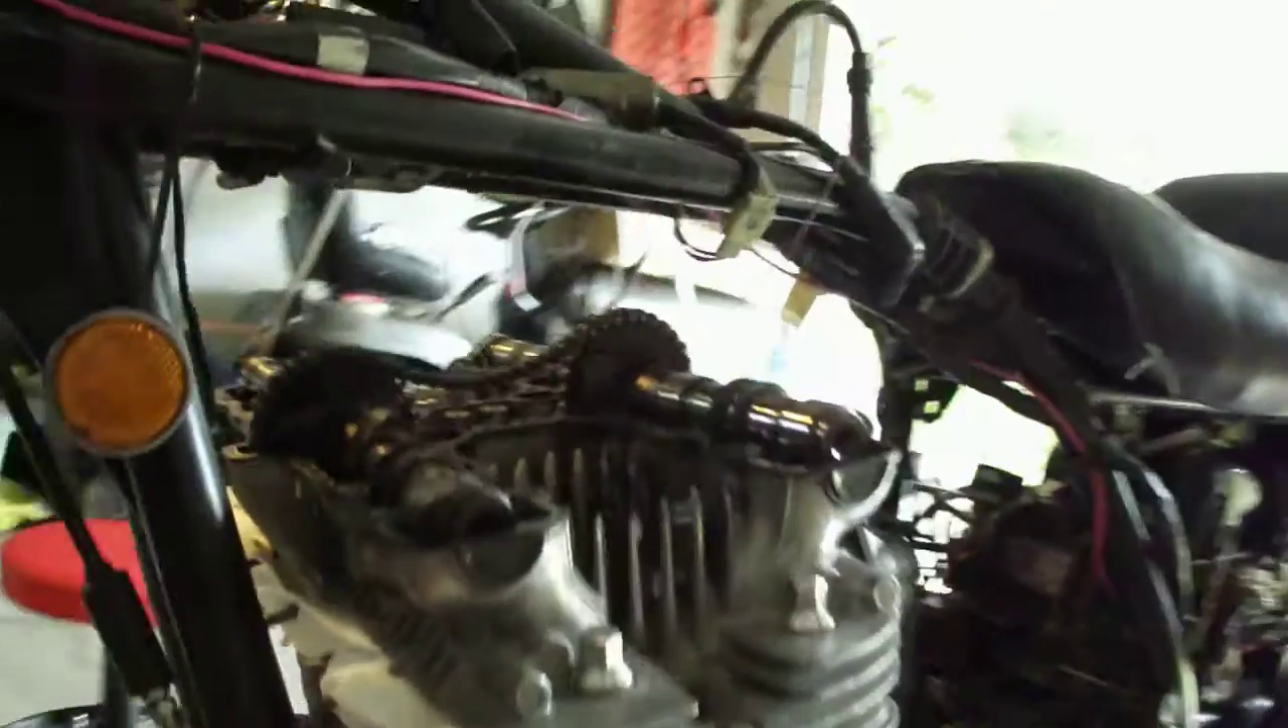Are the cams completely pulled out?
No.